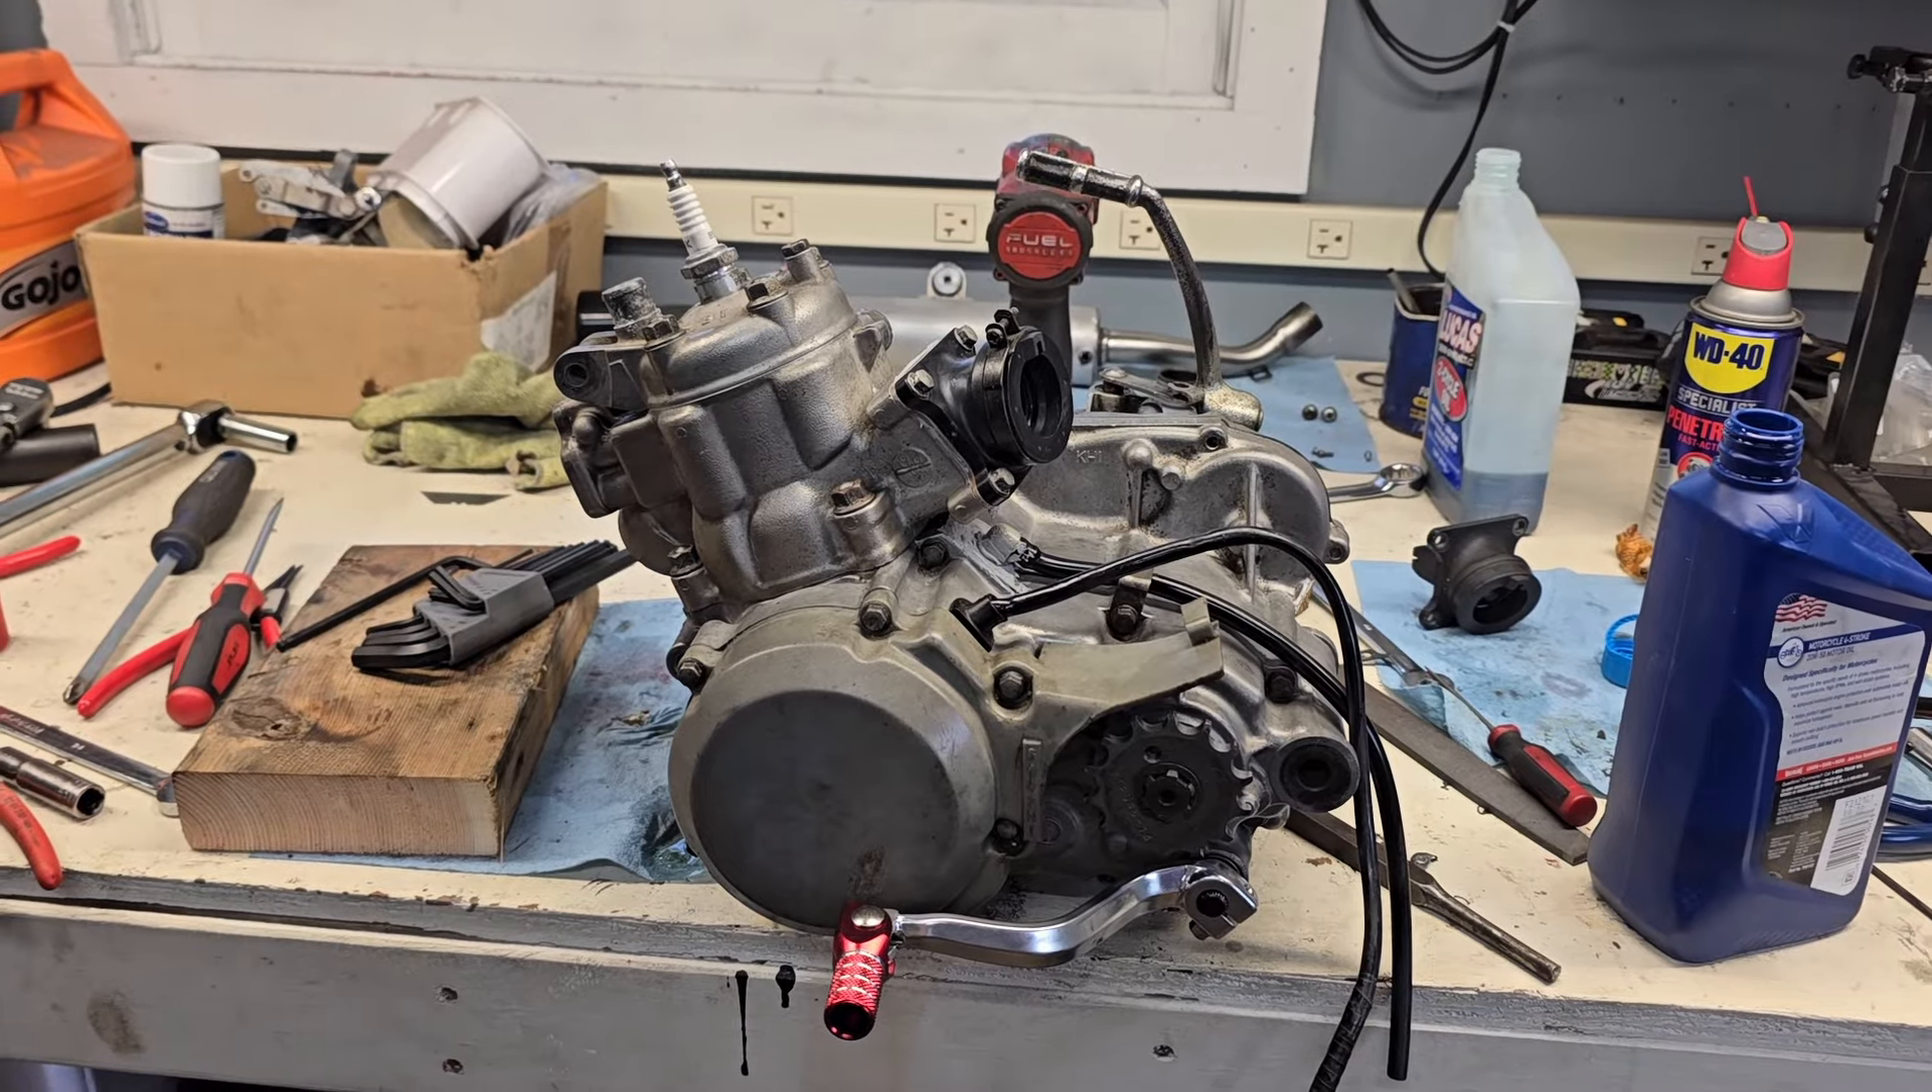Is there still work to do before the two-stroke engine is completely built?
No.